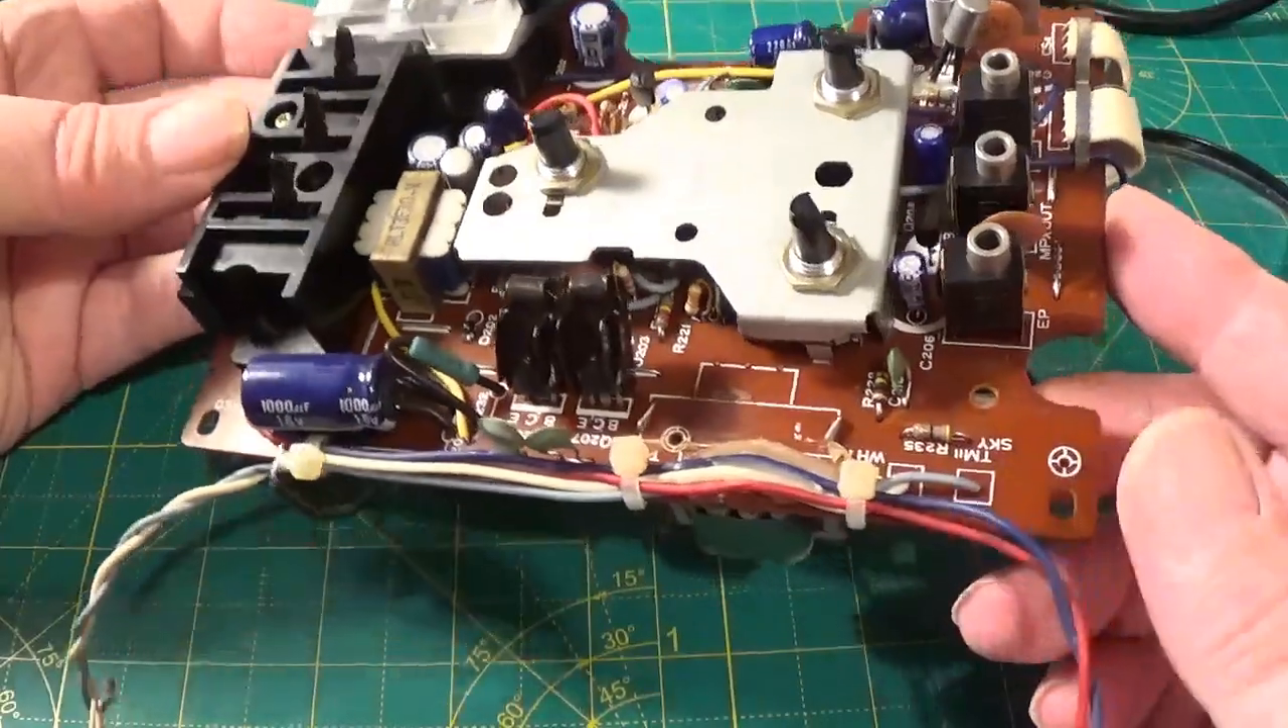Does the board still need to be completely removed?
No.